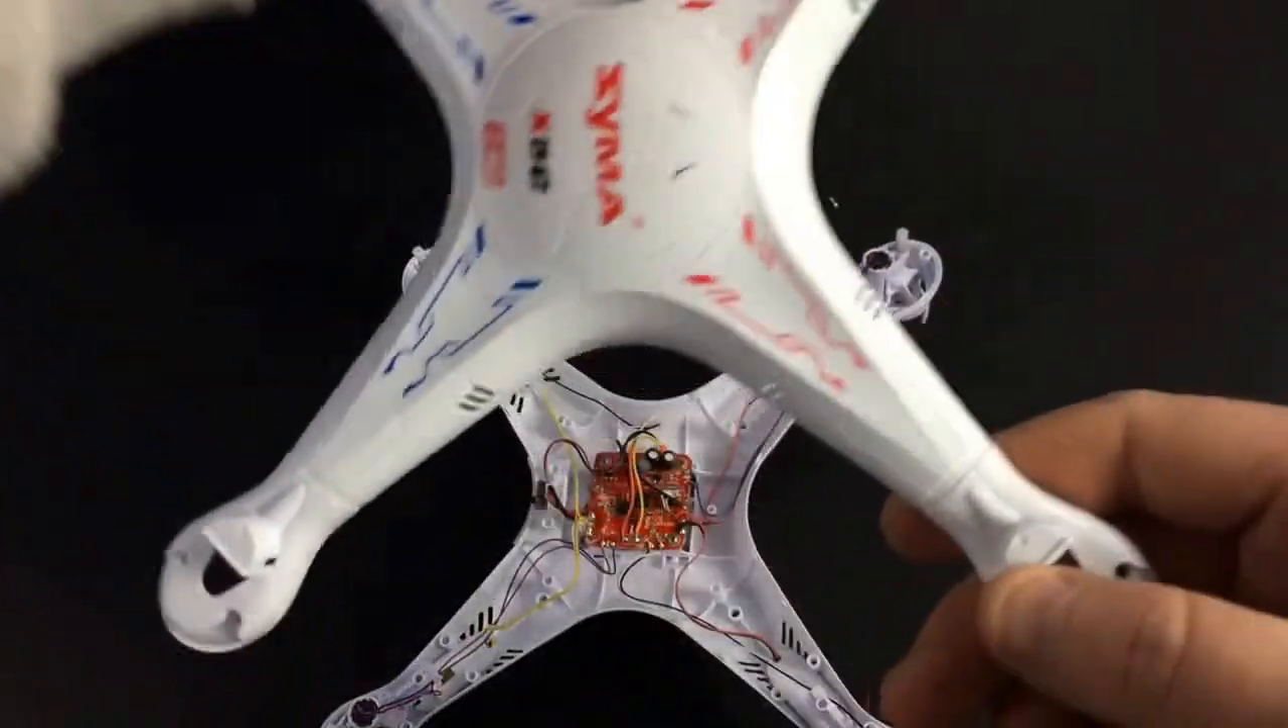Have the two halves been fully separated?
Yes.